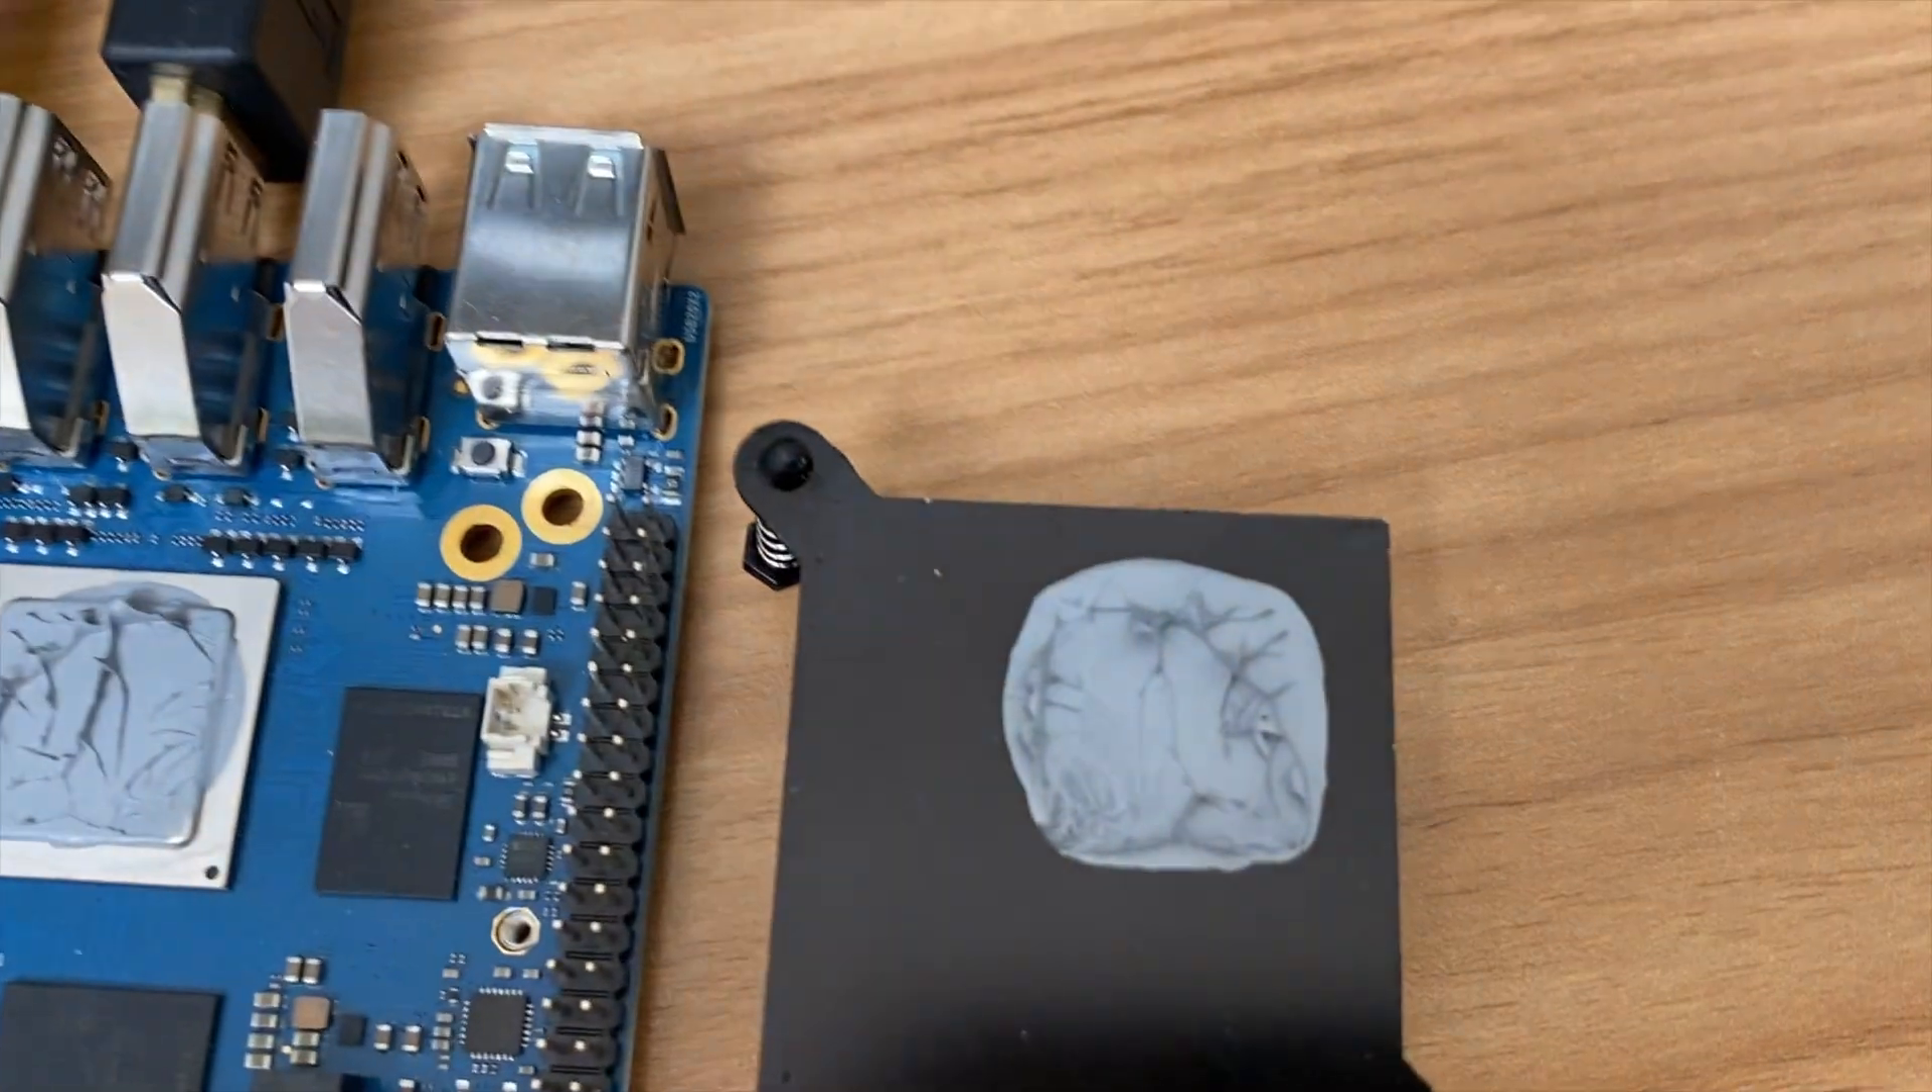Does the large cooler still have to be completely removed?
No.